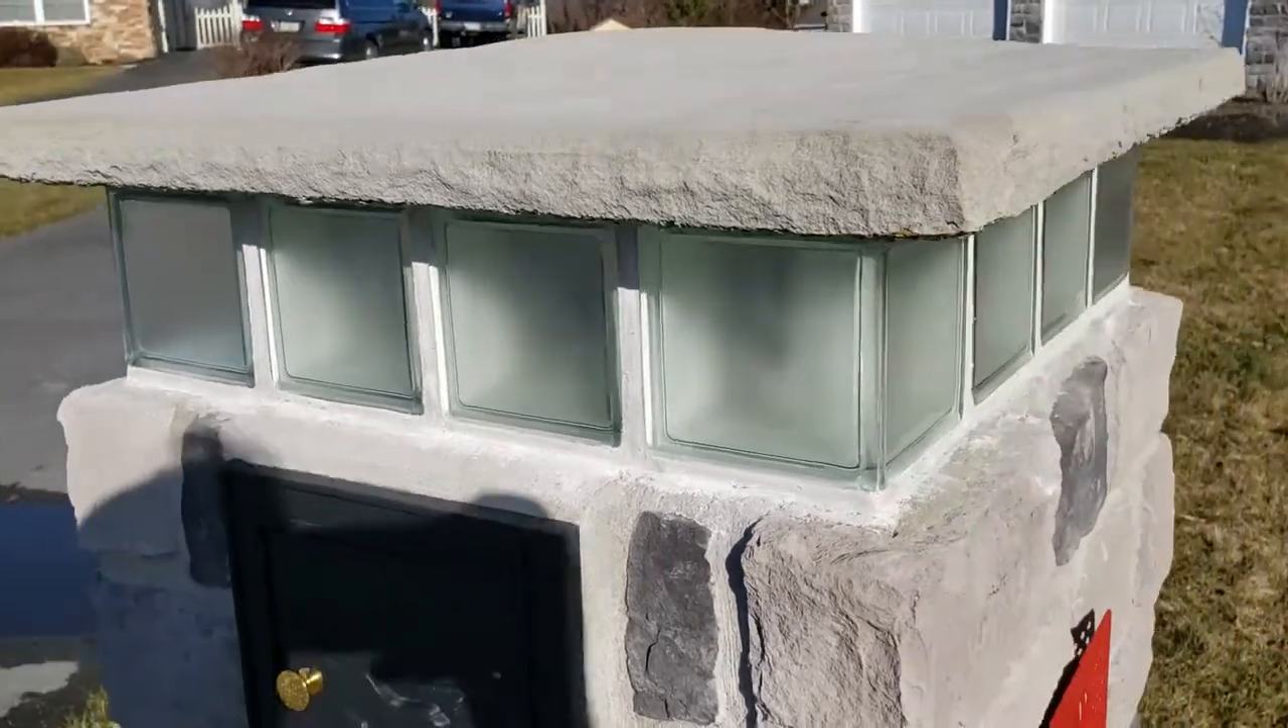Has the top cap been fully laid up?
Yes.